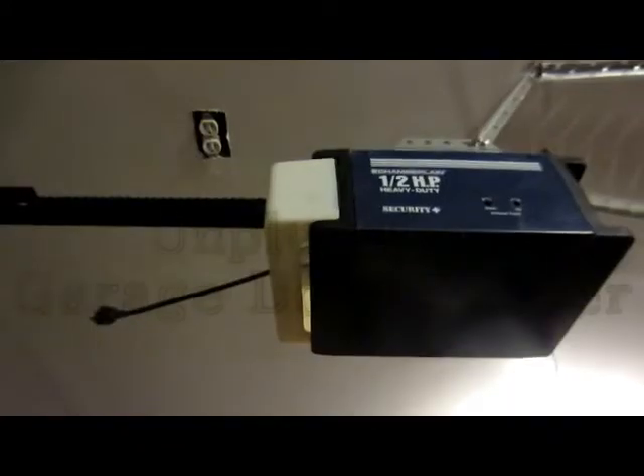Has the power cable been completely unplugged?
Yes.